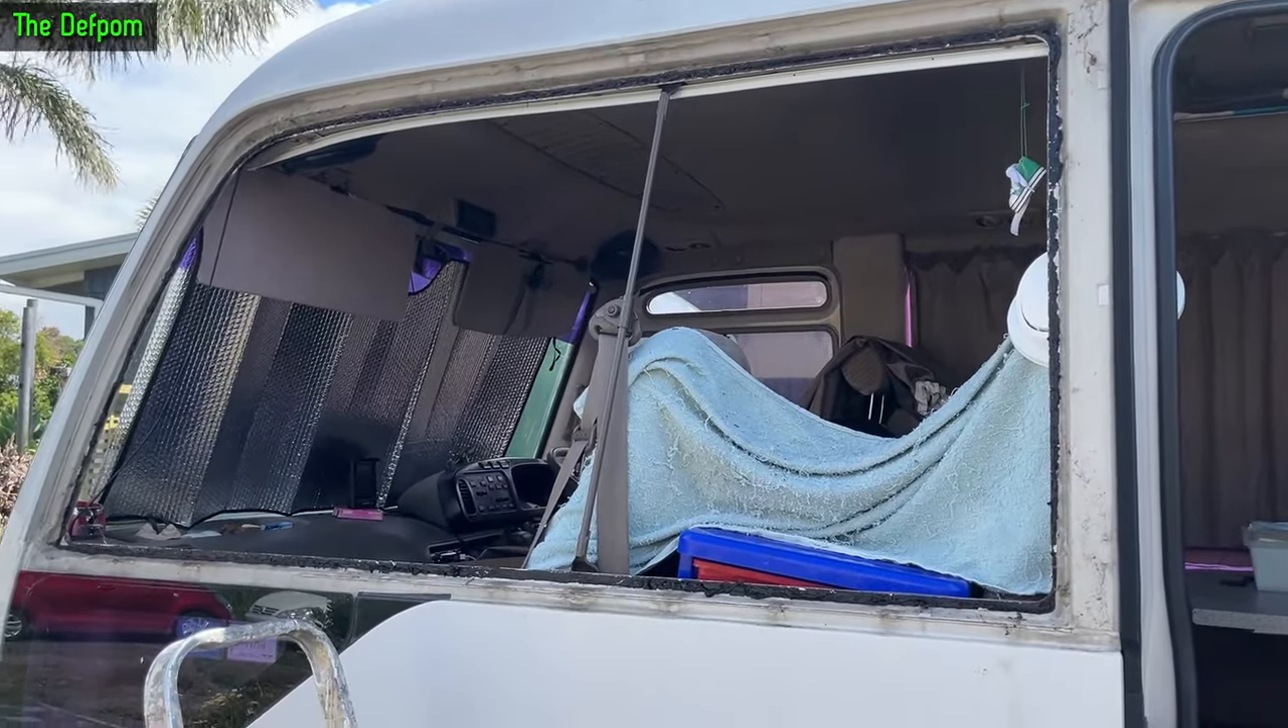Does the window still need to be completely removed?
No.